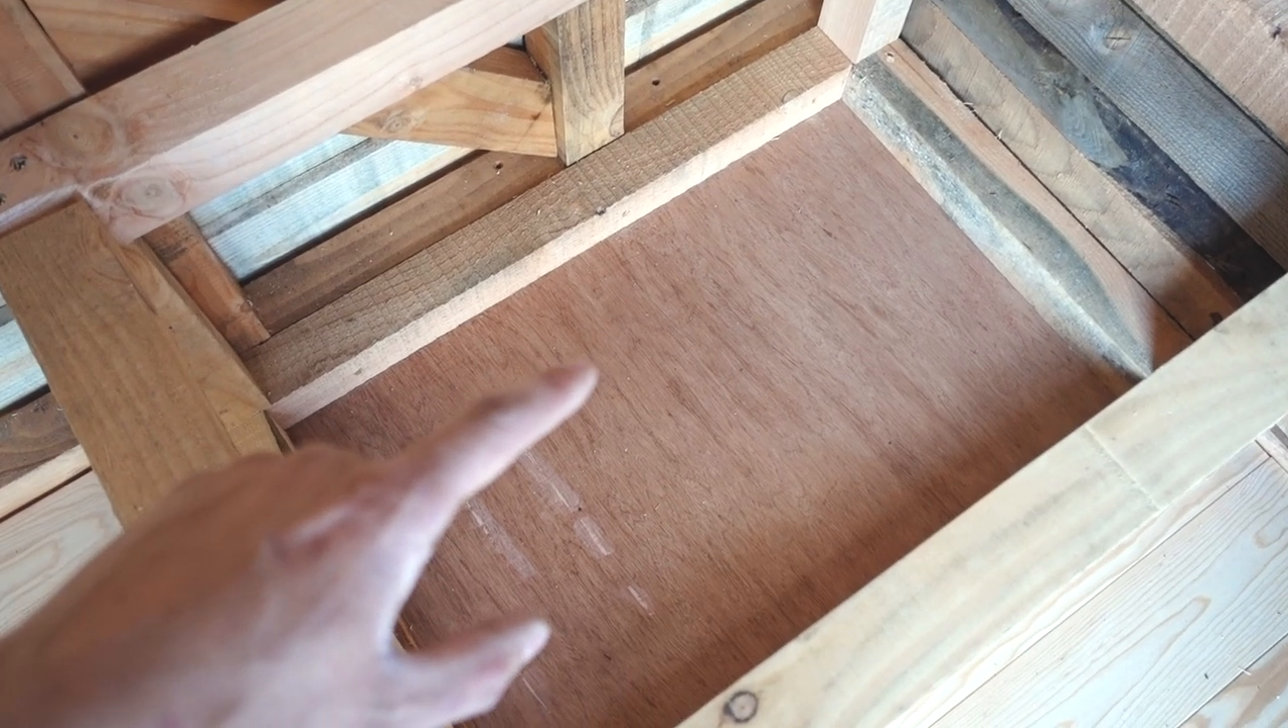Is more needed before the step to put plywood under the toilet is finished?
No.